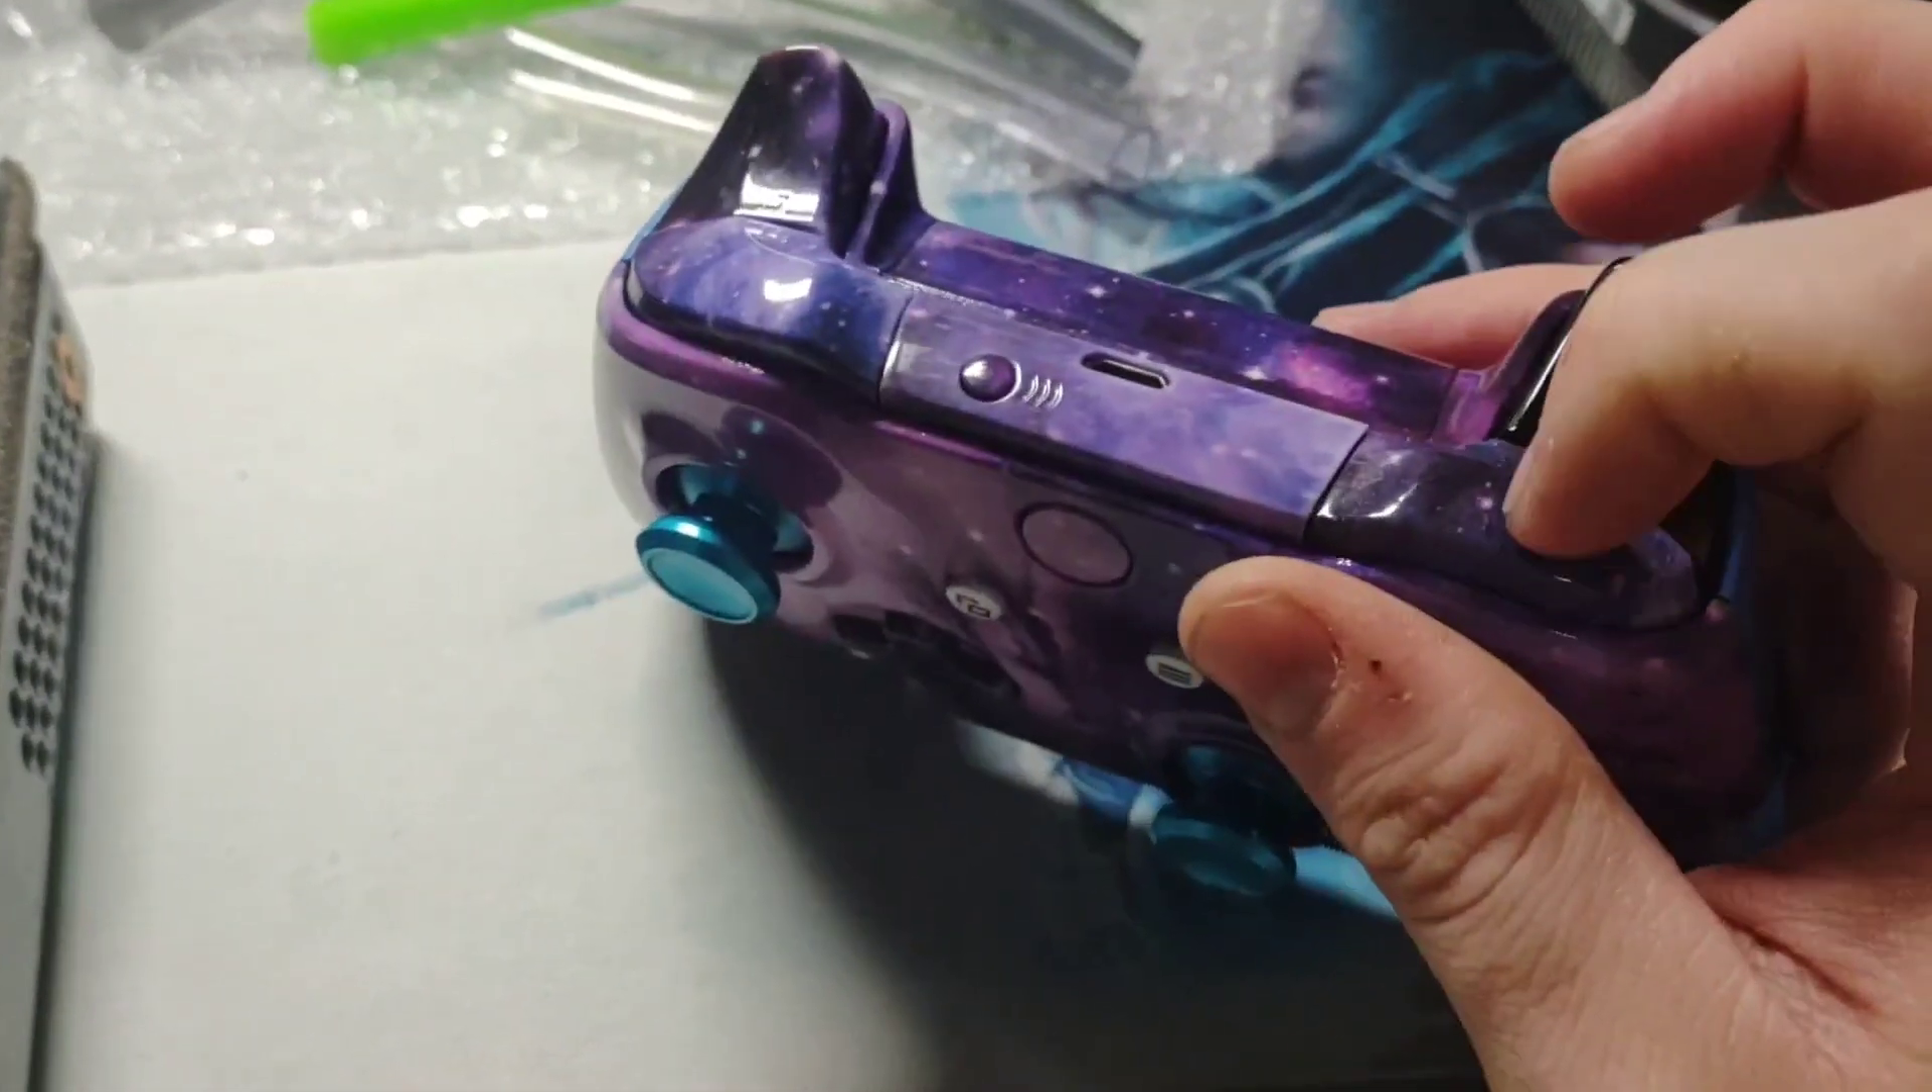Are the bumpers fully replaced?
Yes.